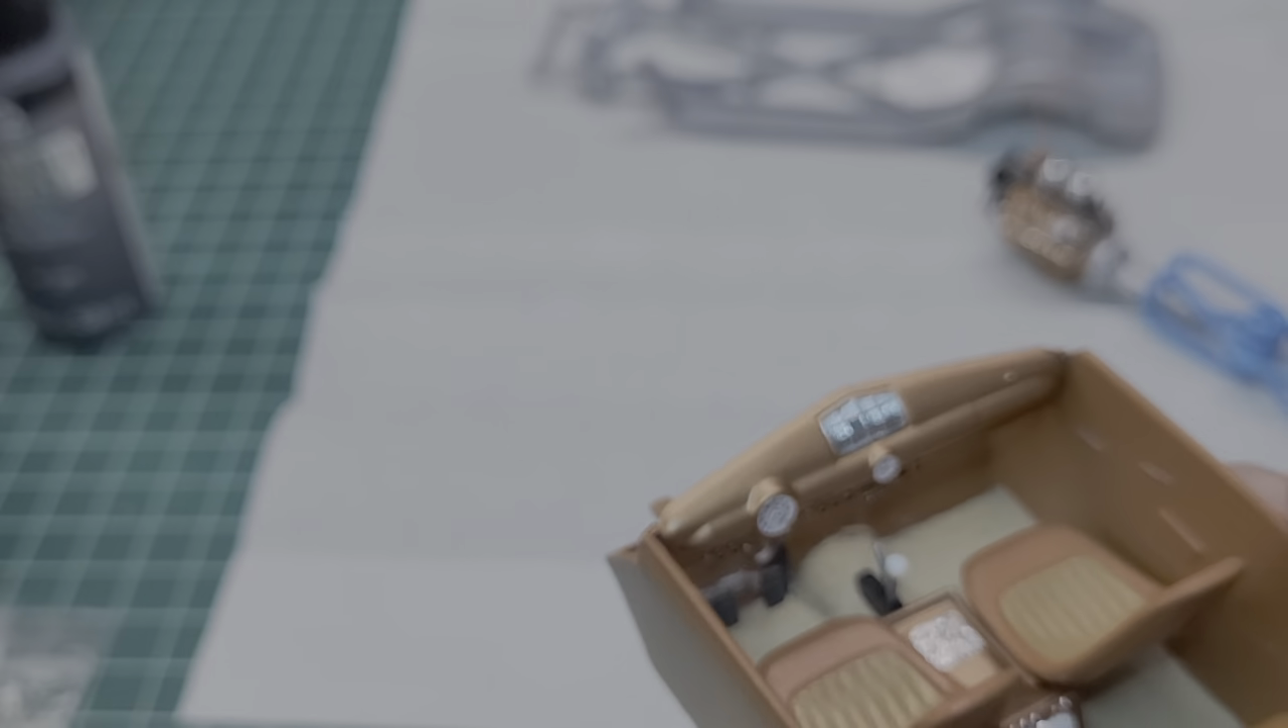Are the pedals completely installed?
Yes.